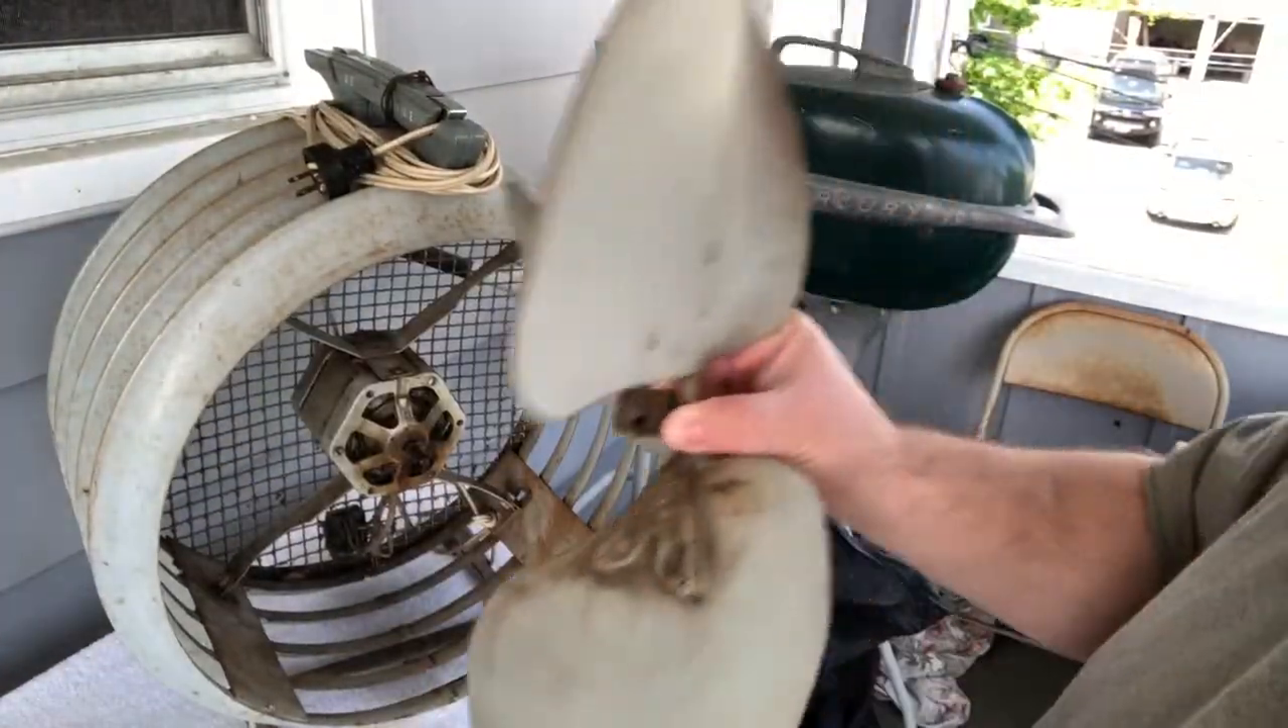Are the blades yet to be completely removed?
No.